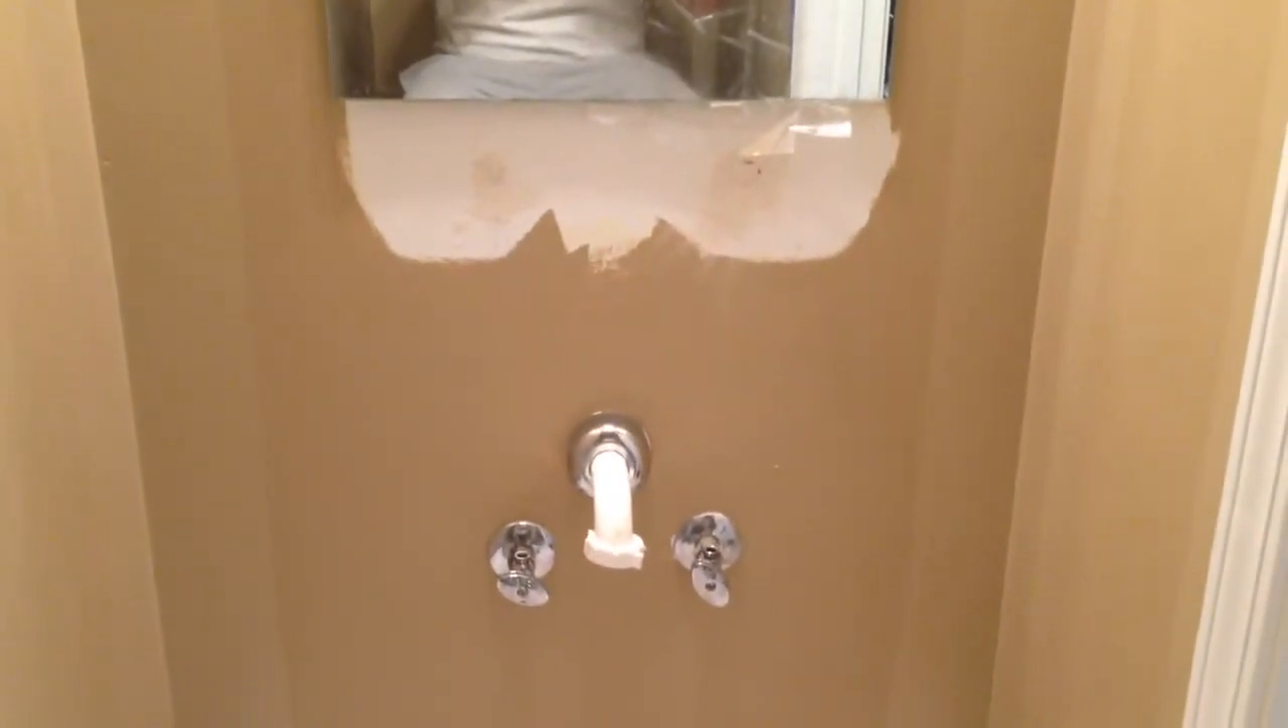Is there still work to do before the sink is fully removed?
No.